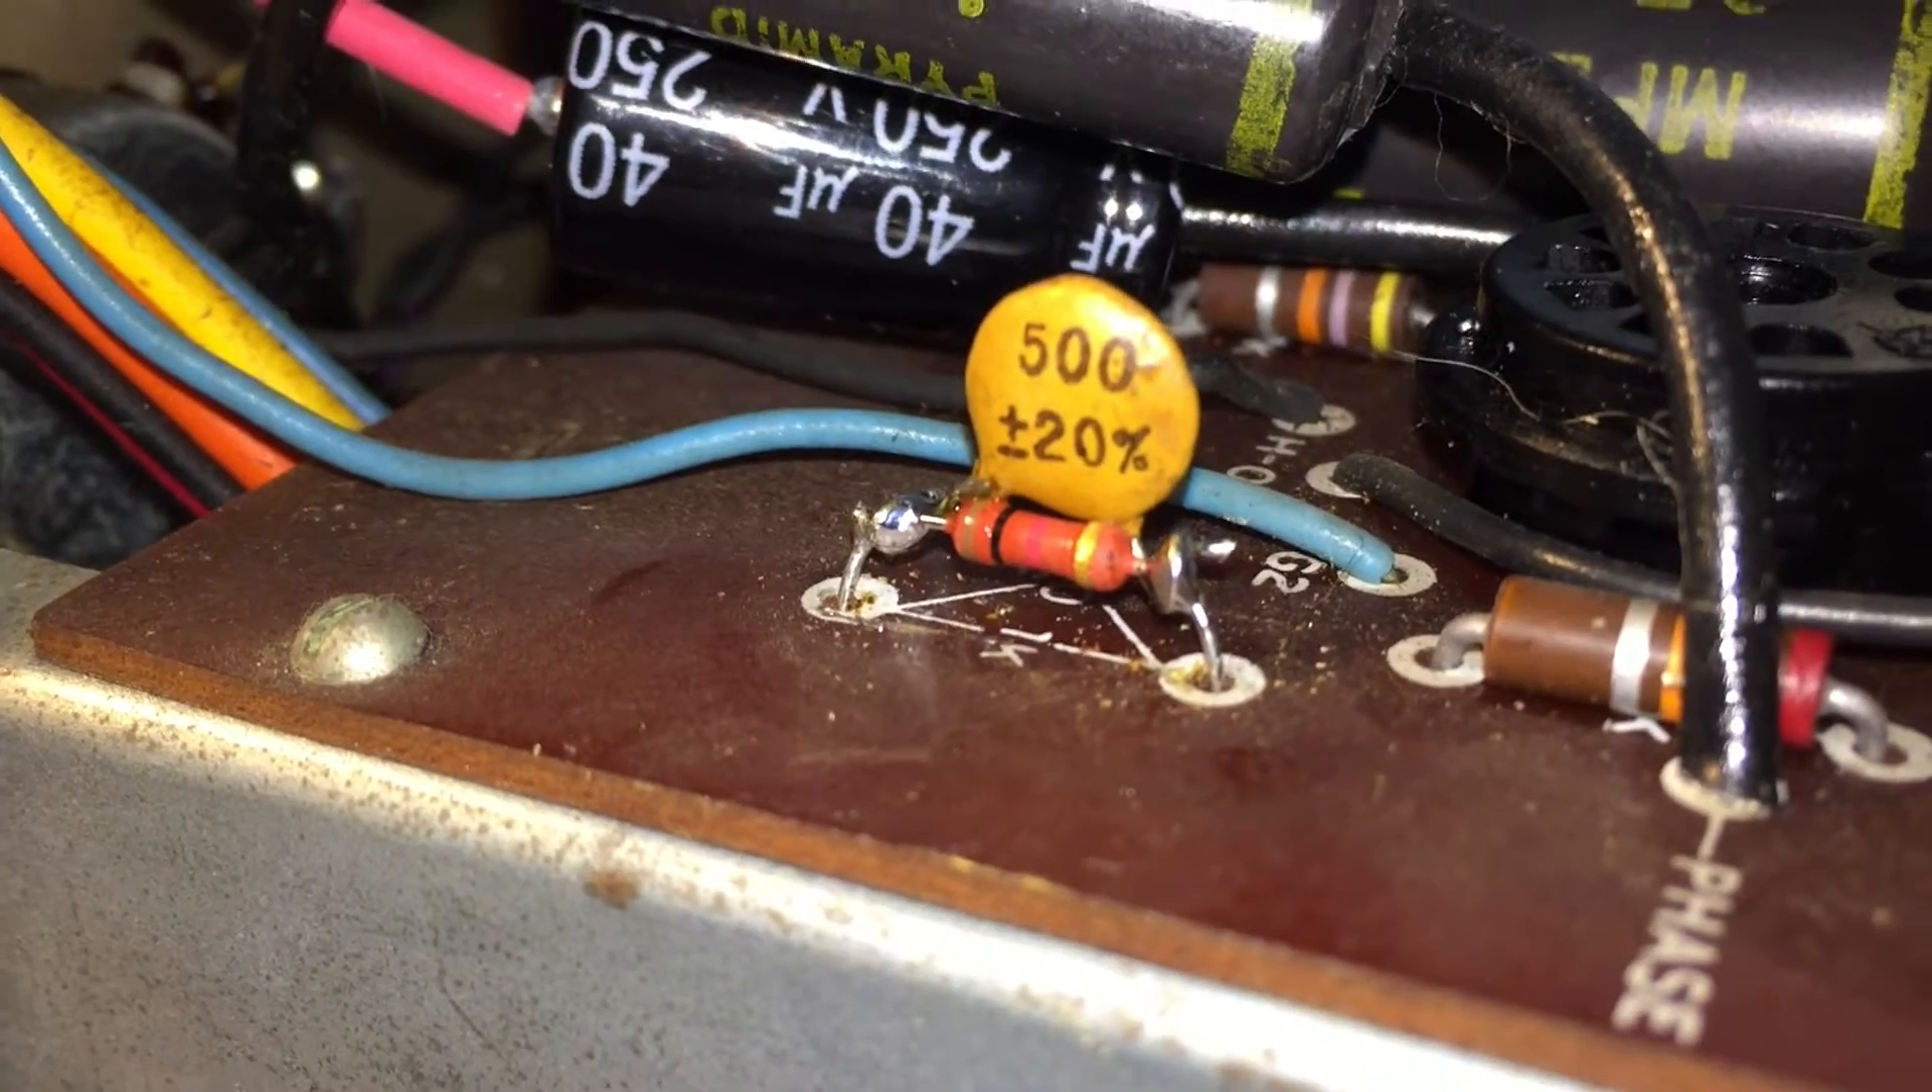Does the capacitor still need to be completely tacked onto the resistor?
No.